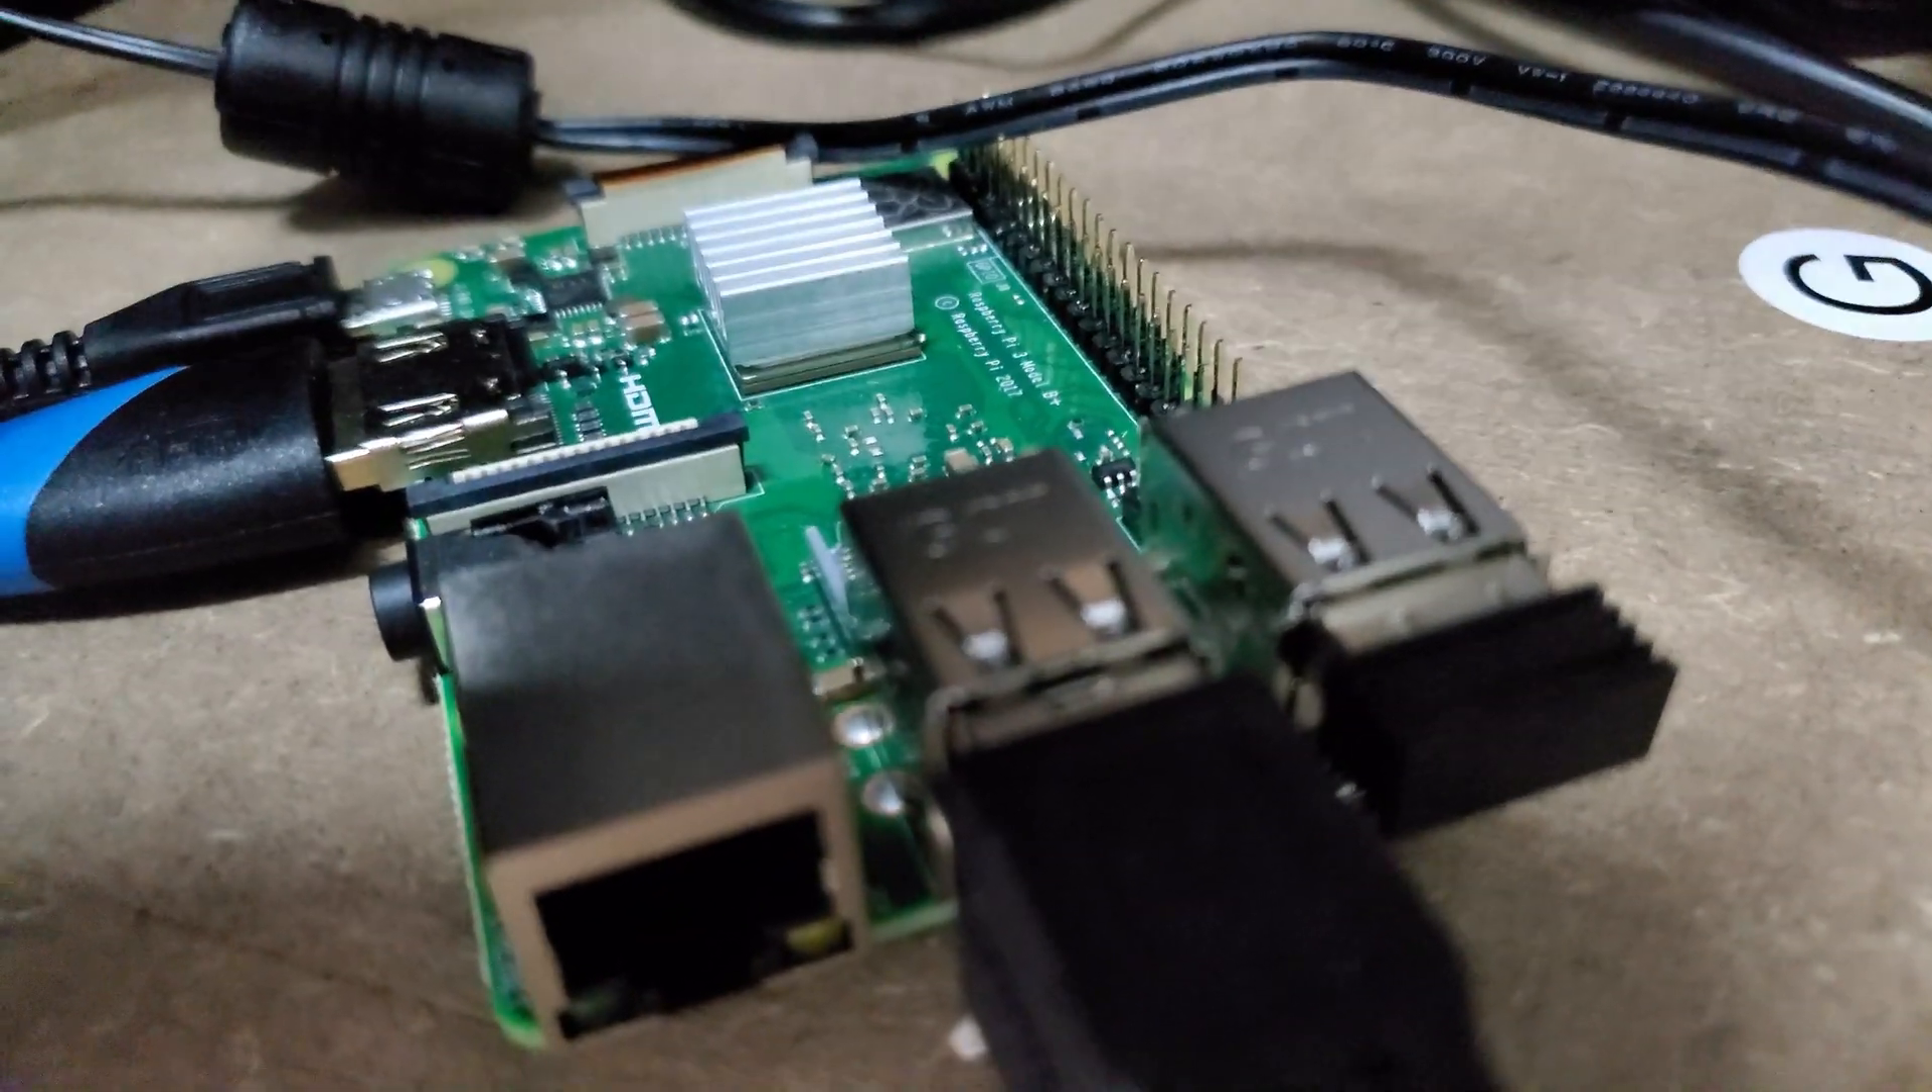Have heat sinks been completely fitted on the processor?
Yes.